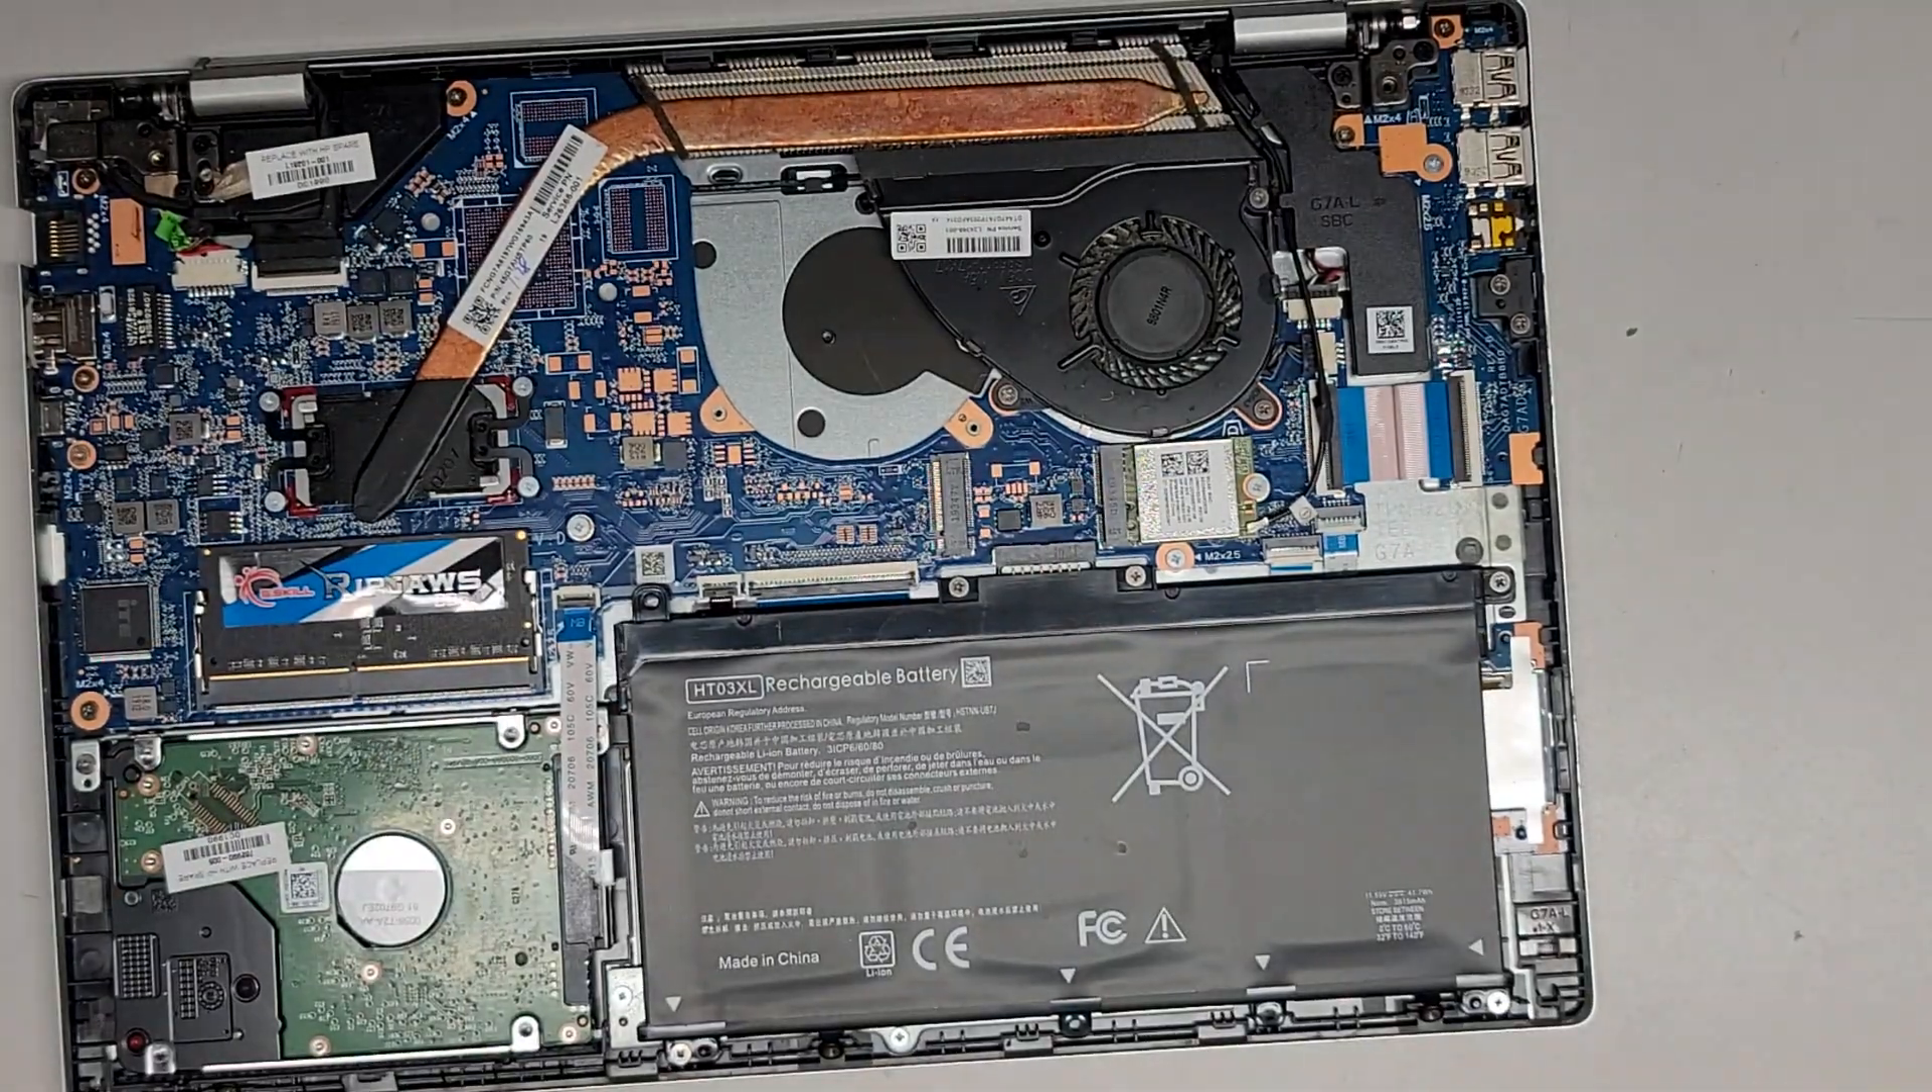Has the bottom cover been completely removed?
Yes.